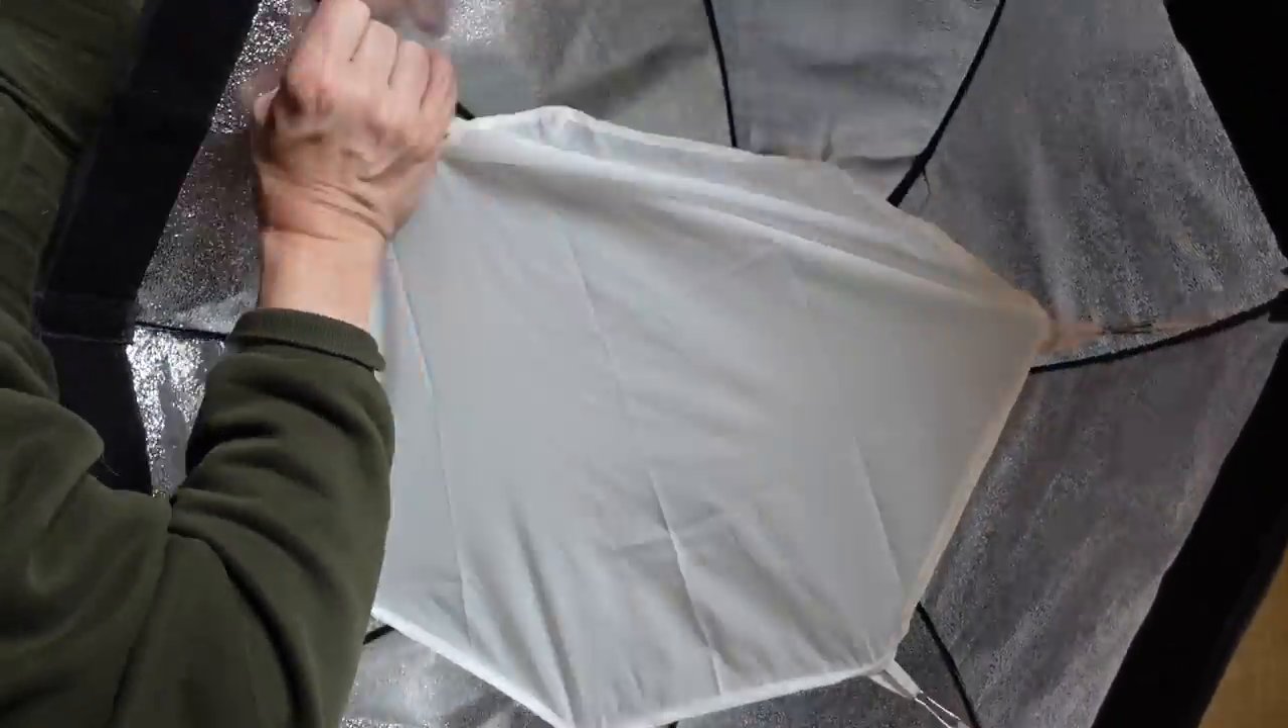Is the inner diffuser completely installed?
No.